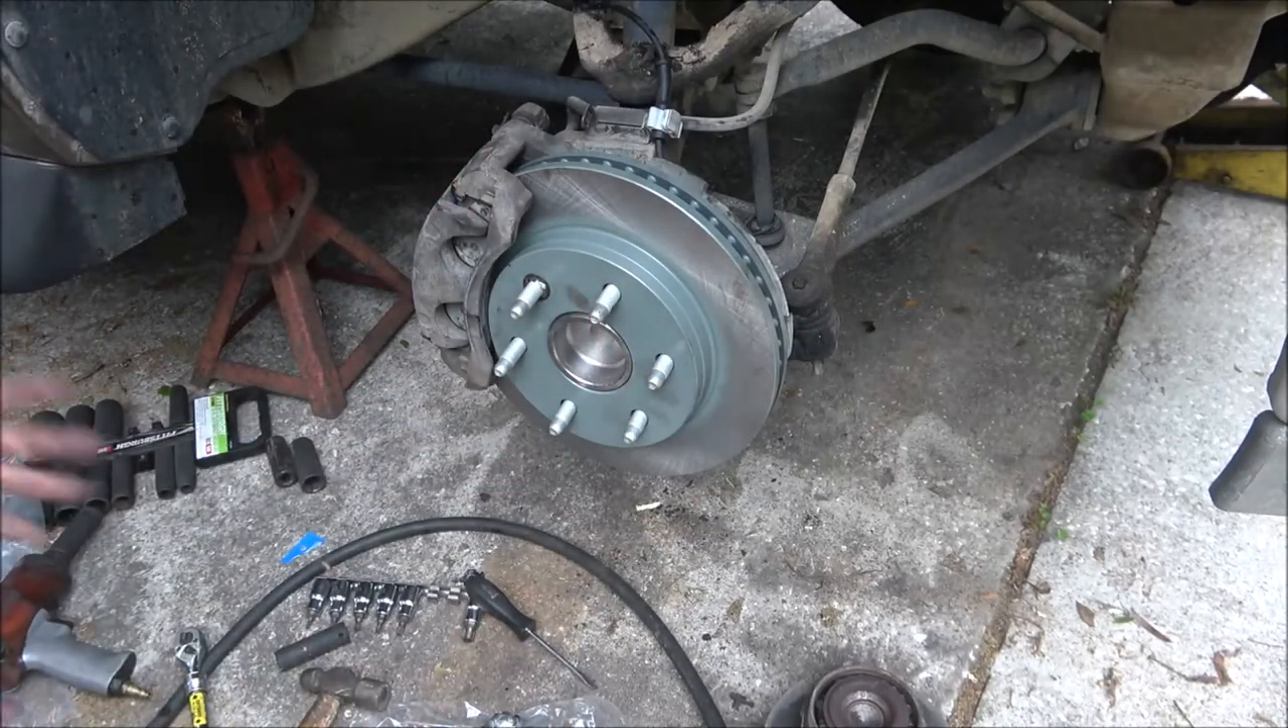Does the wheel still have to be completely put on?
Yes.